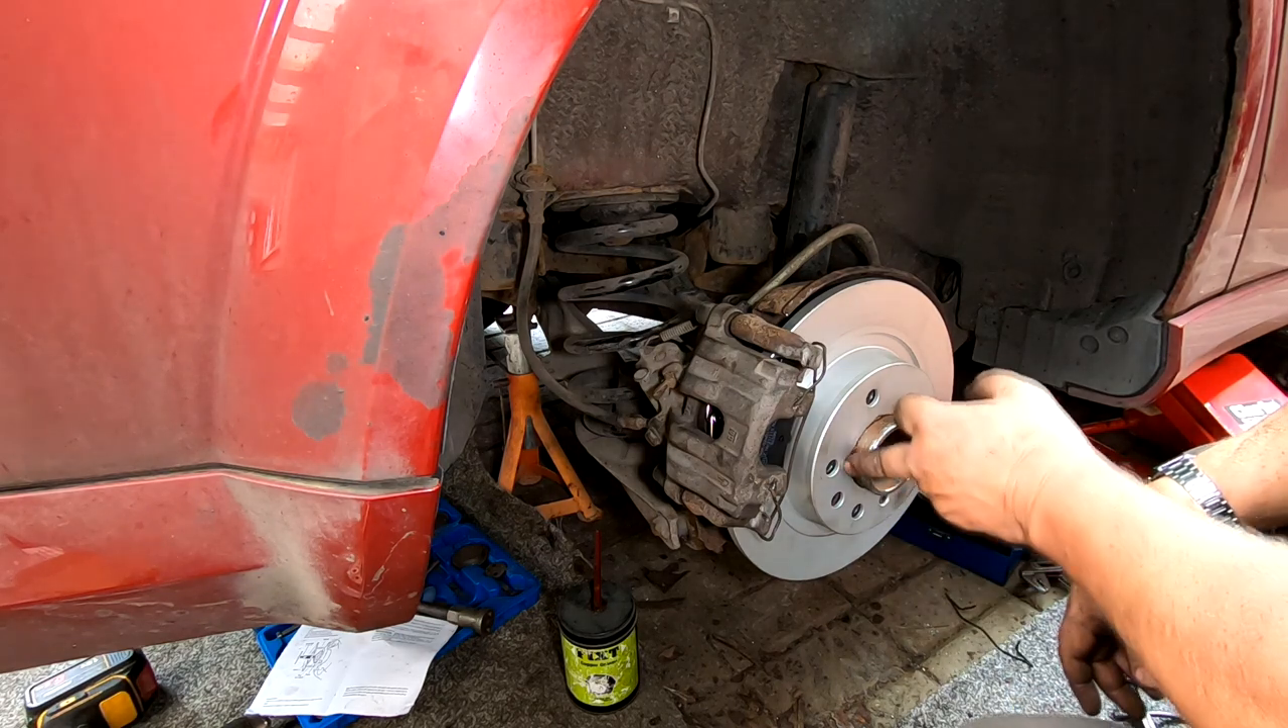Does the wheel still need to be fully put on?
Yes.